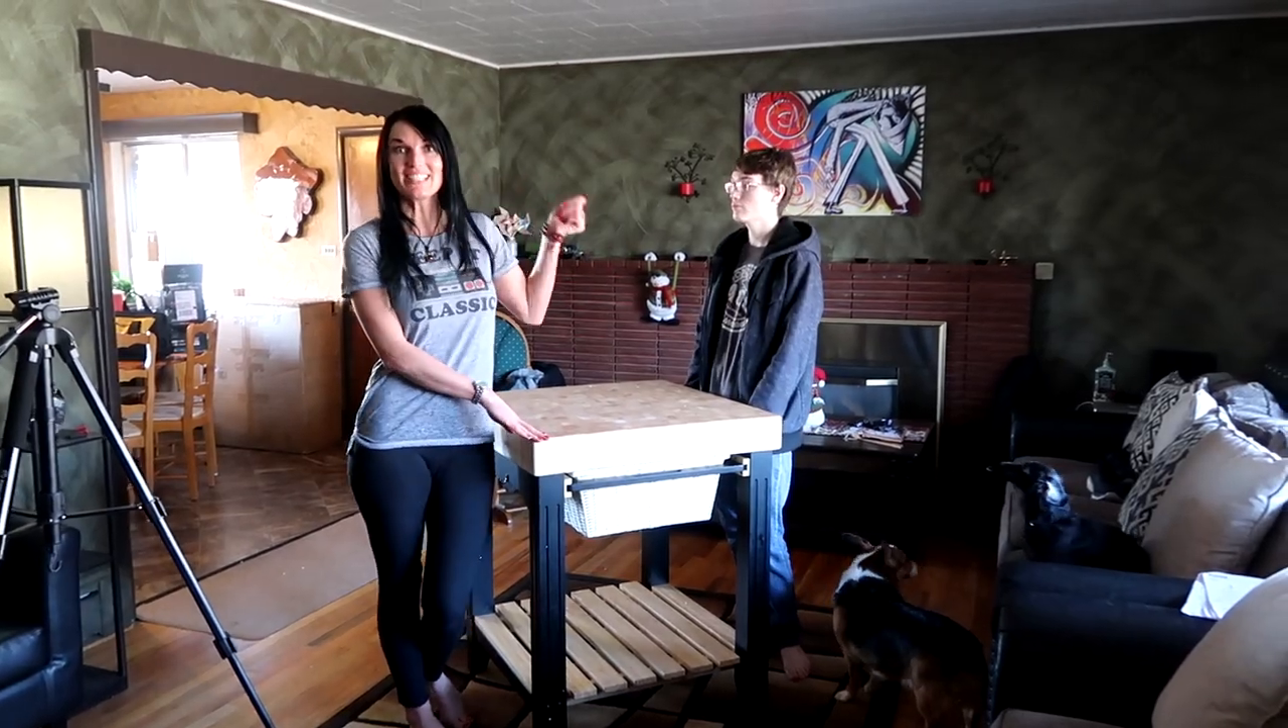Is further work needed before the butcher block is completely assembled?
No.